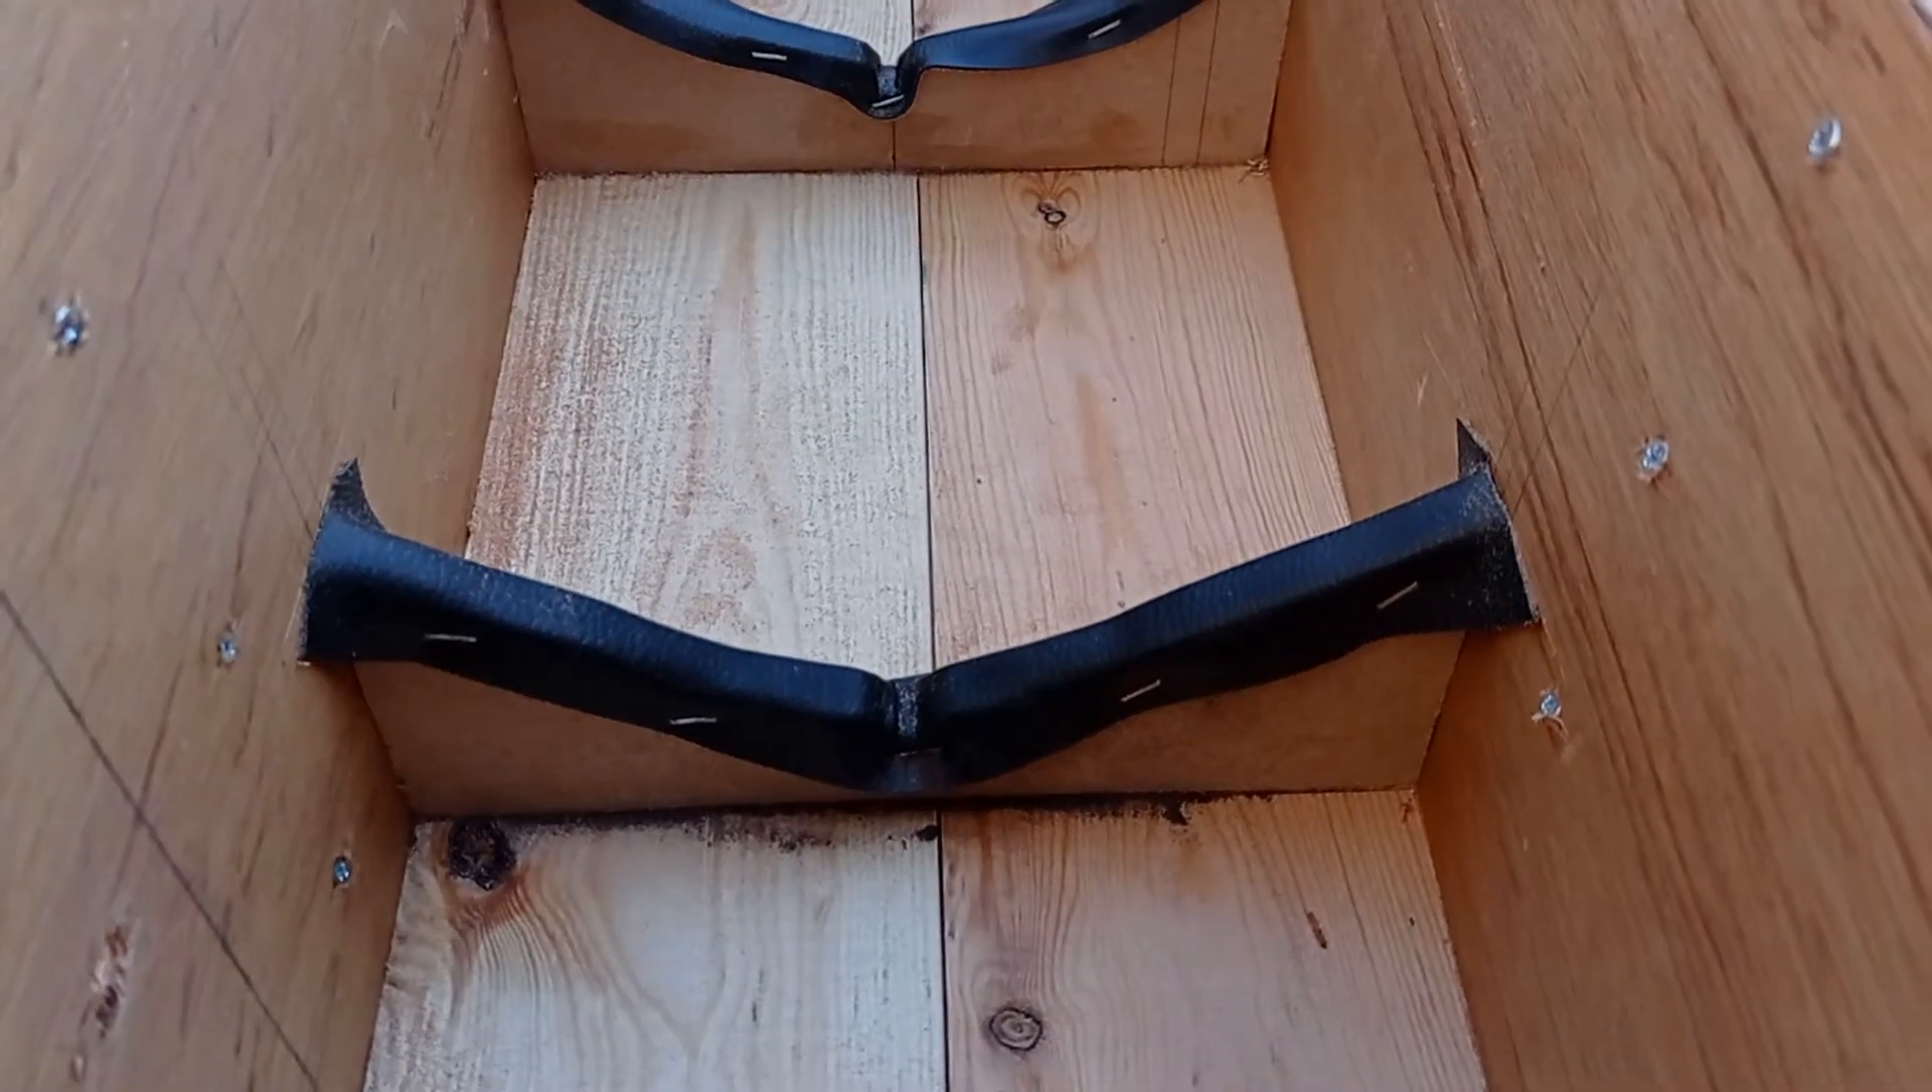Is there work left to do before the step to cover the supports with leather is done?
No.